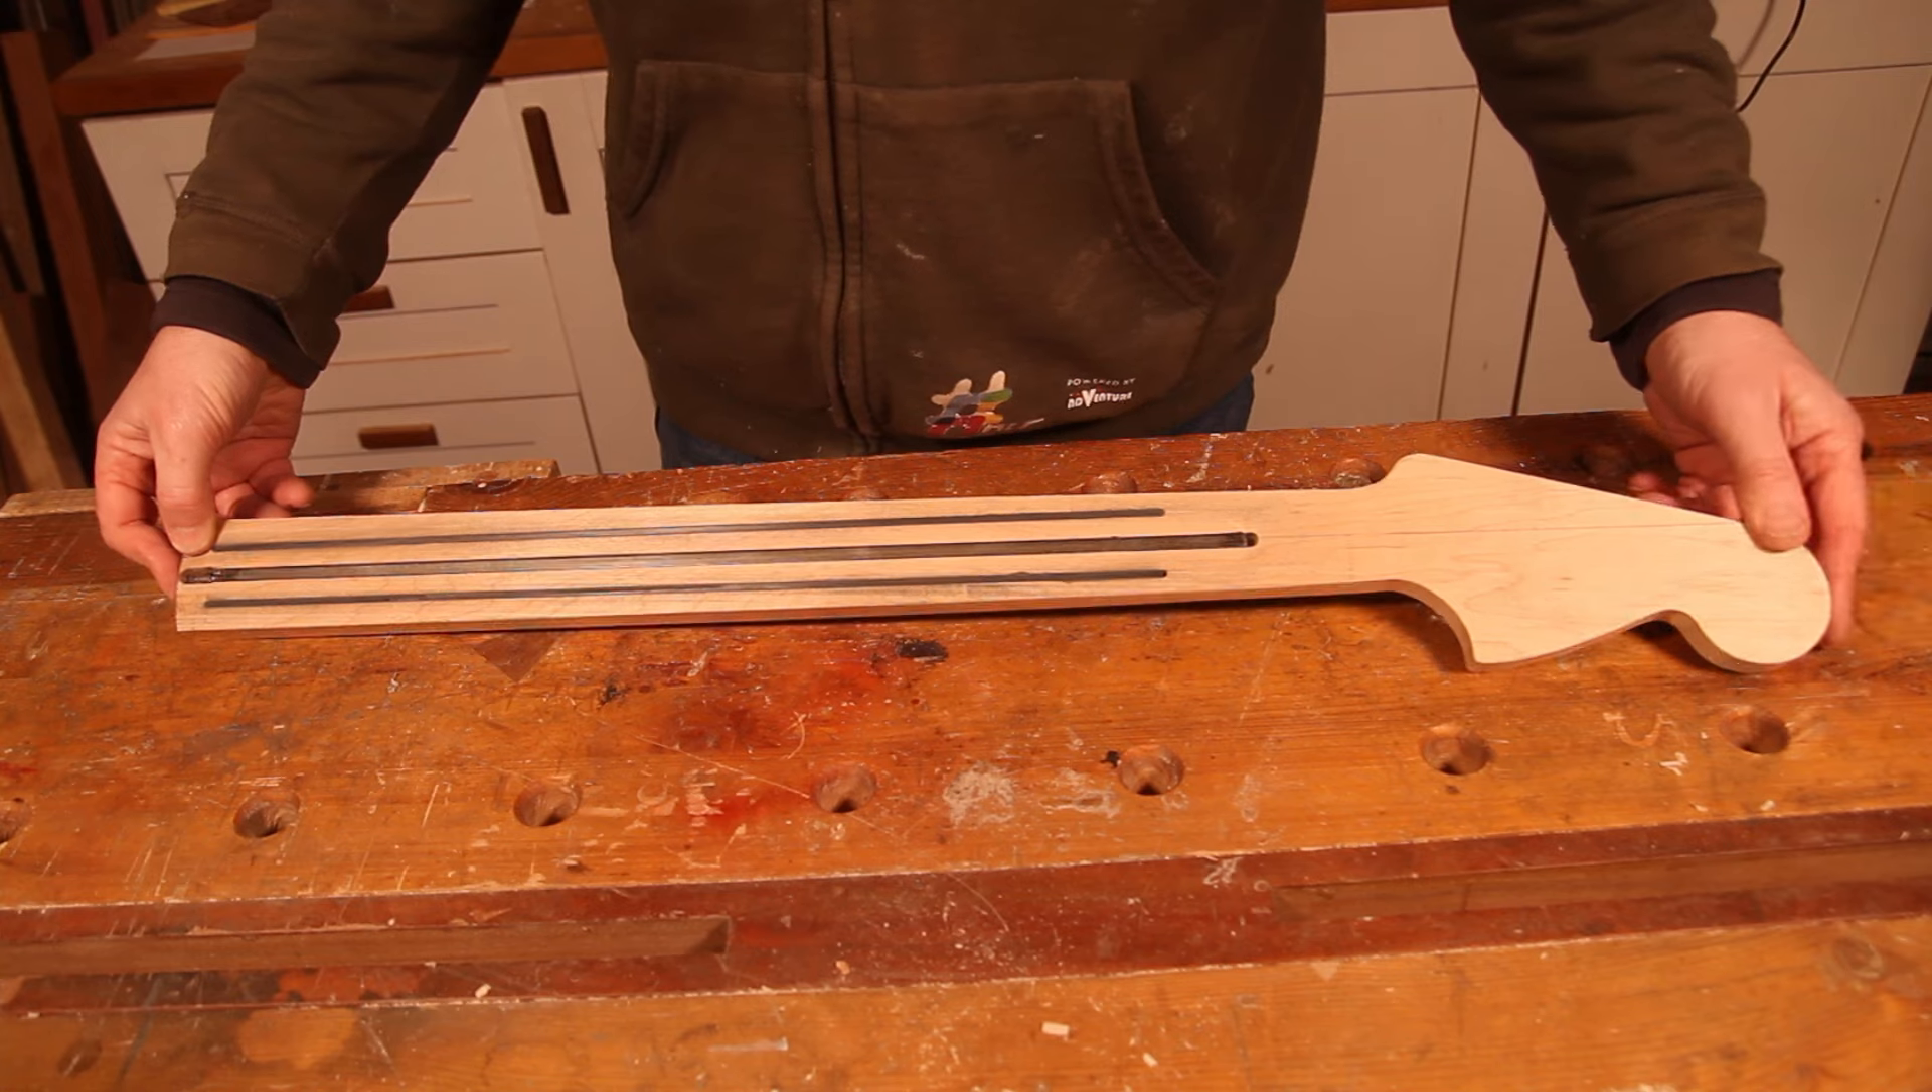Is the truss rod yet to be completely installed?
No.